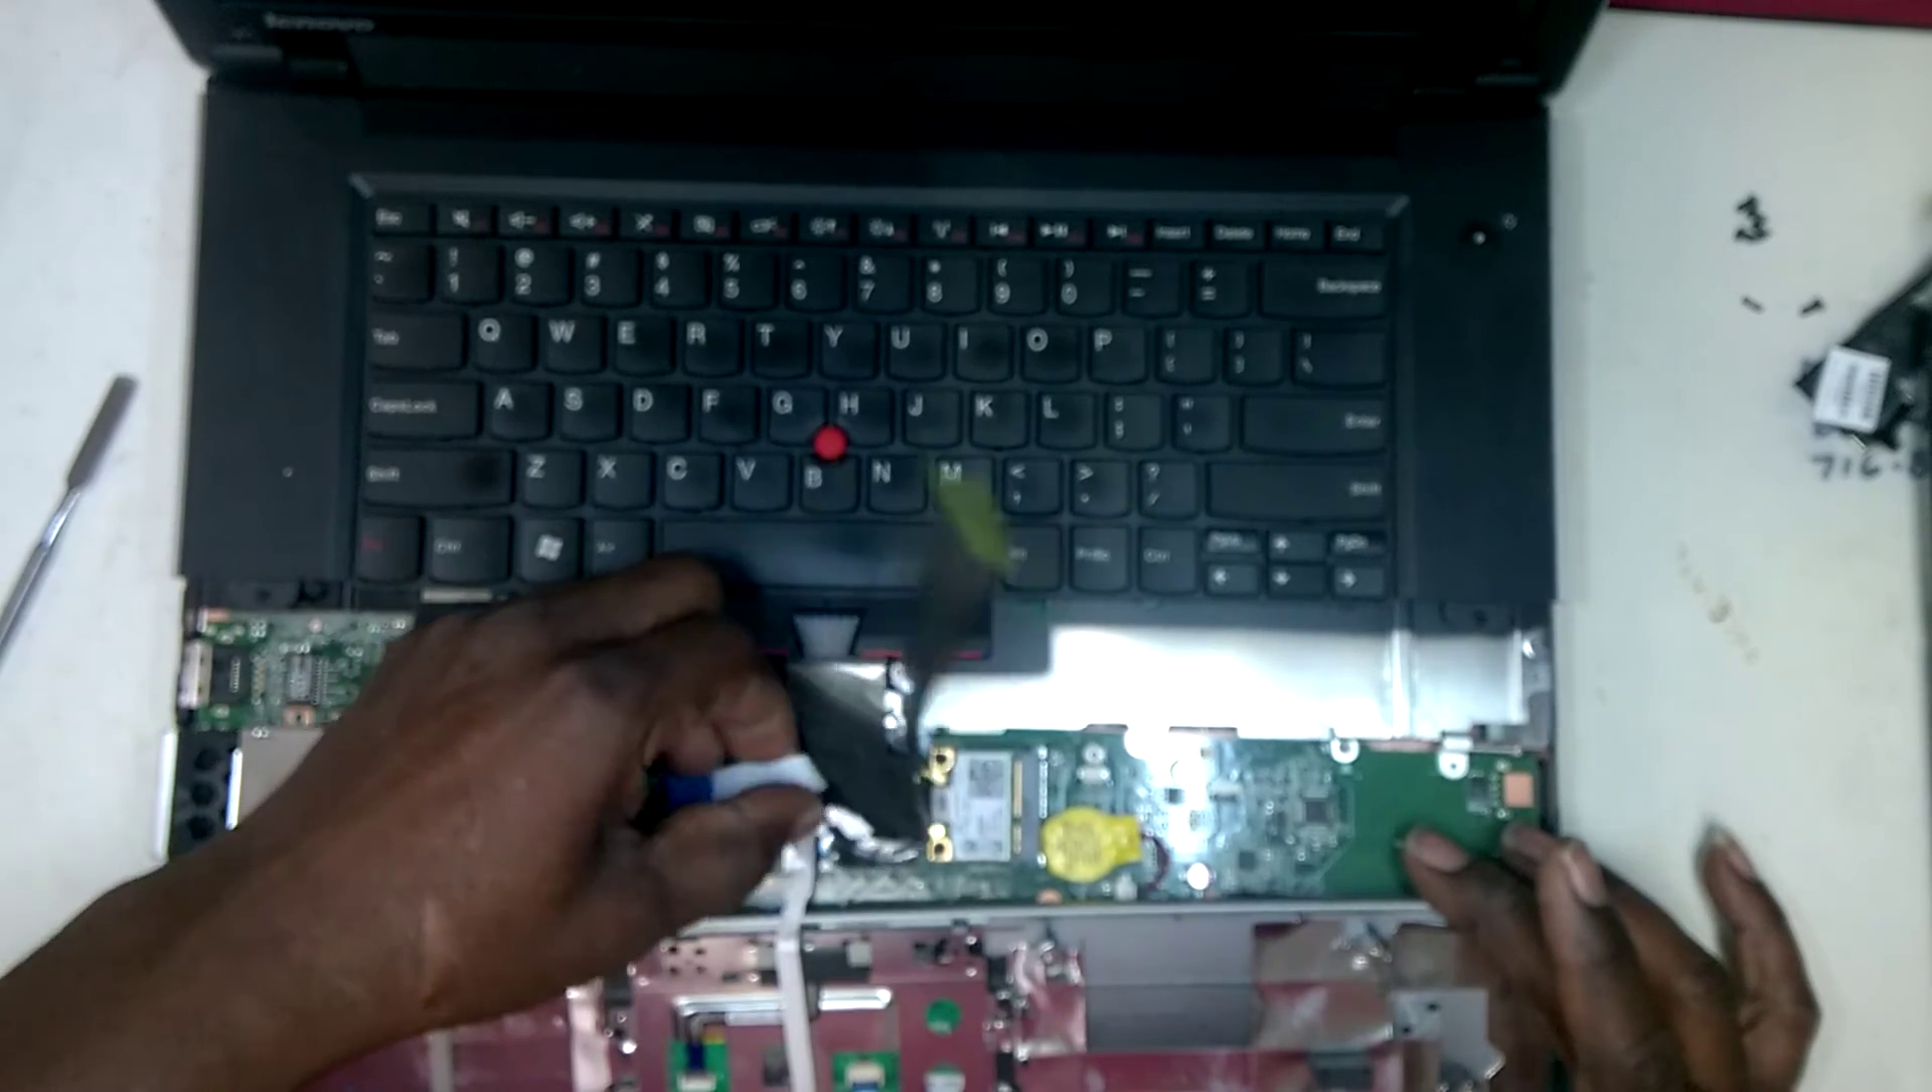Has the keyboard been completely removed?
No.